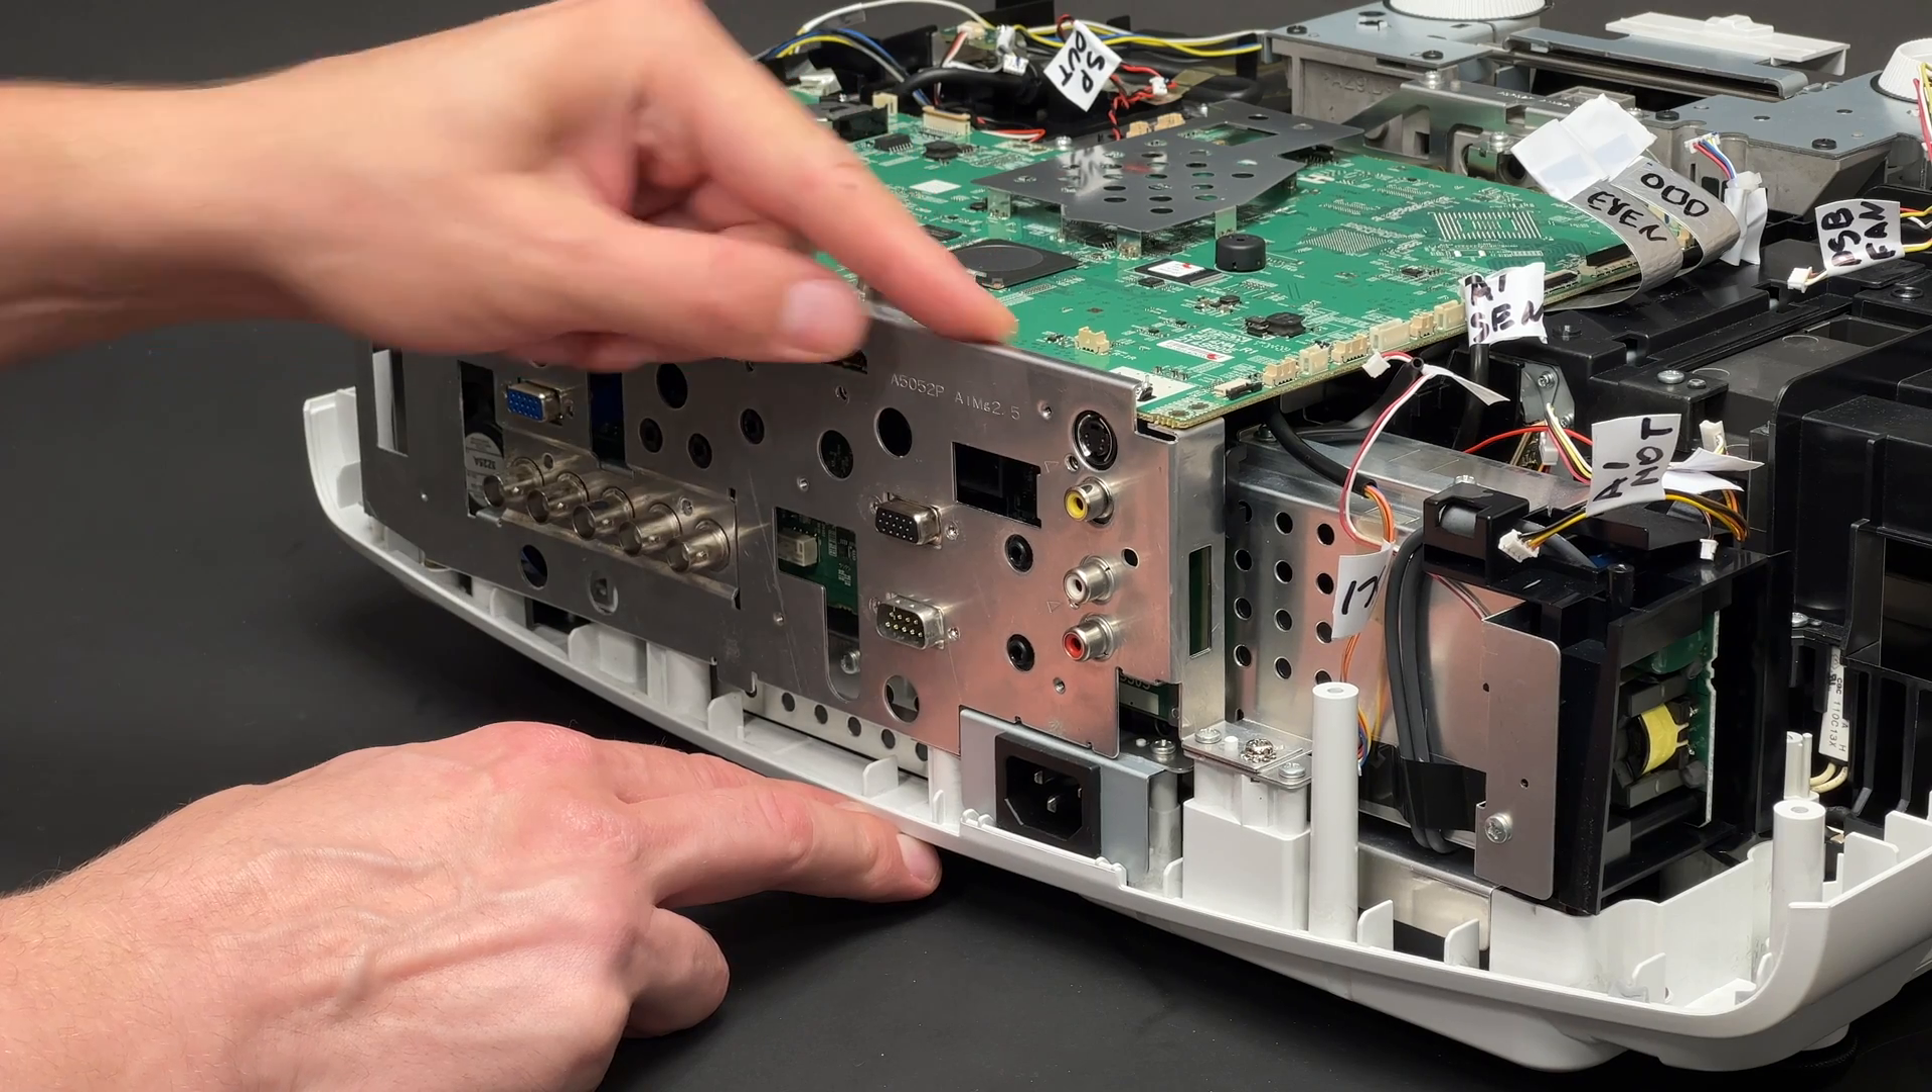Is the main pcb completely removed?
No.